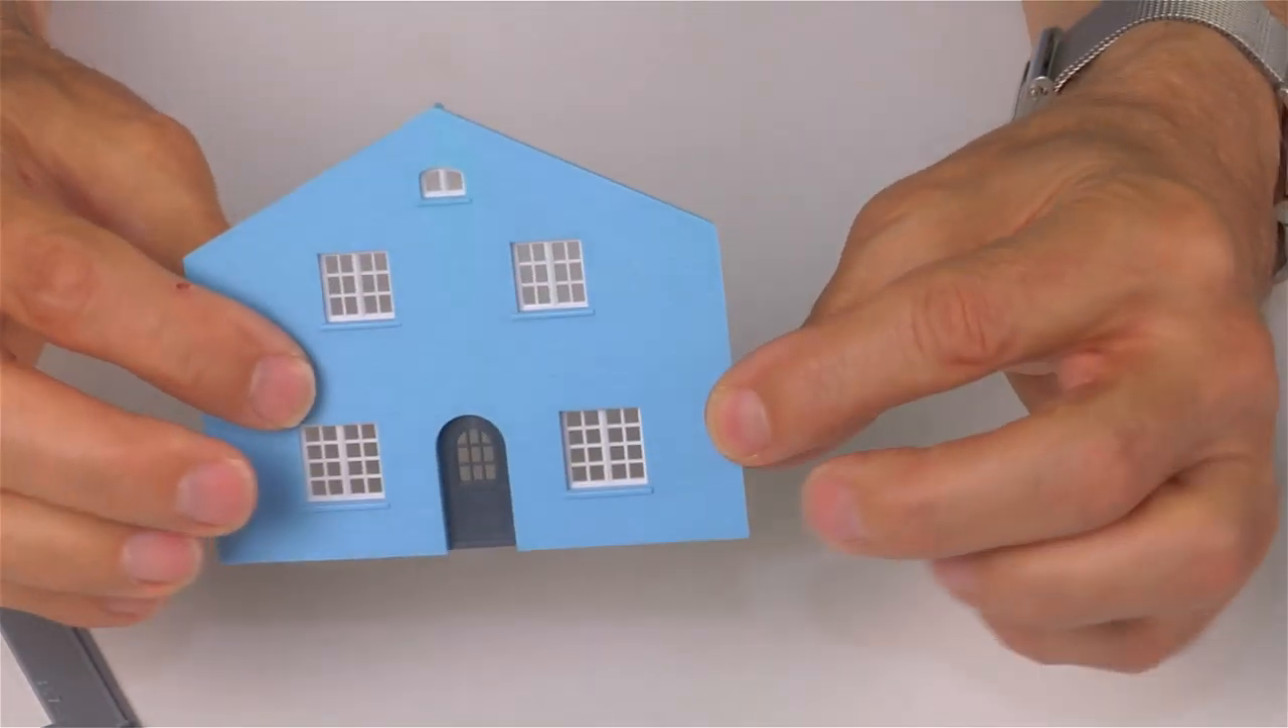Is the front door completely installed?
Yes.